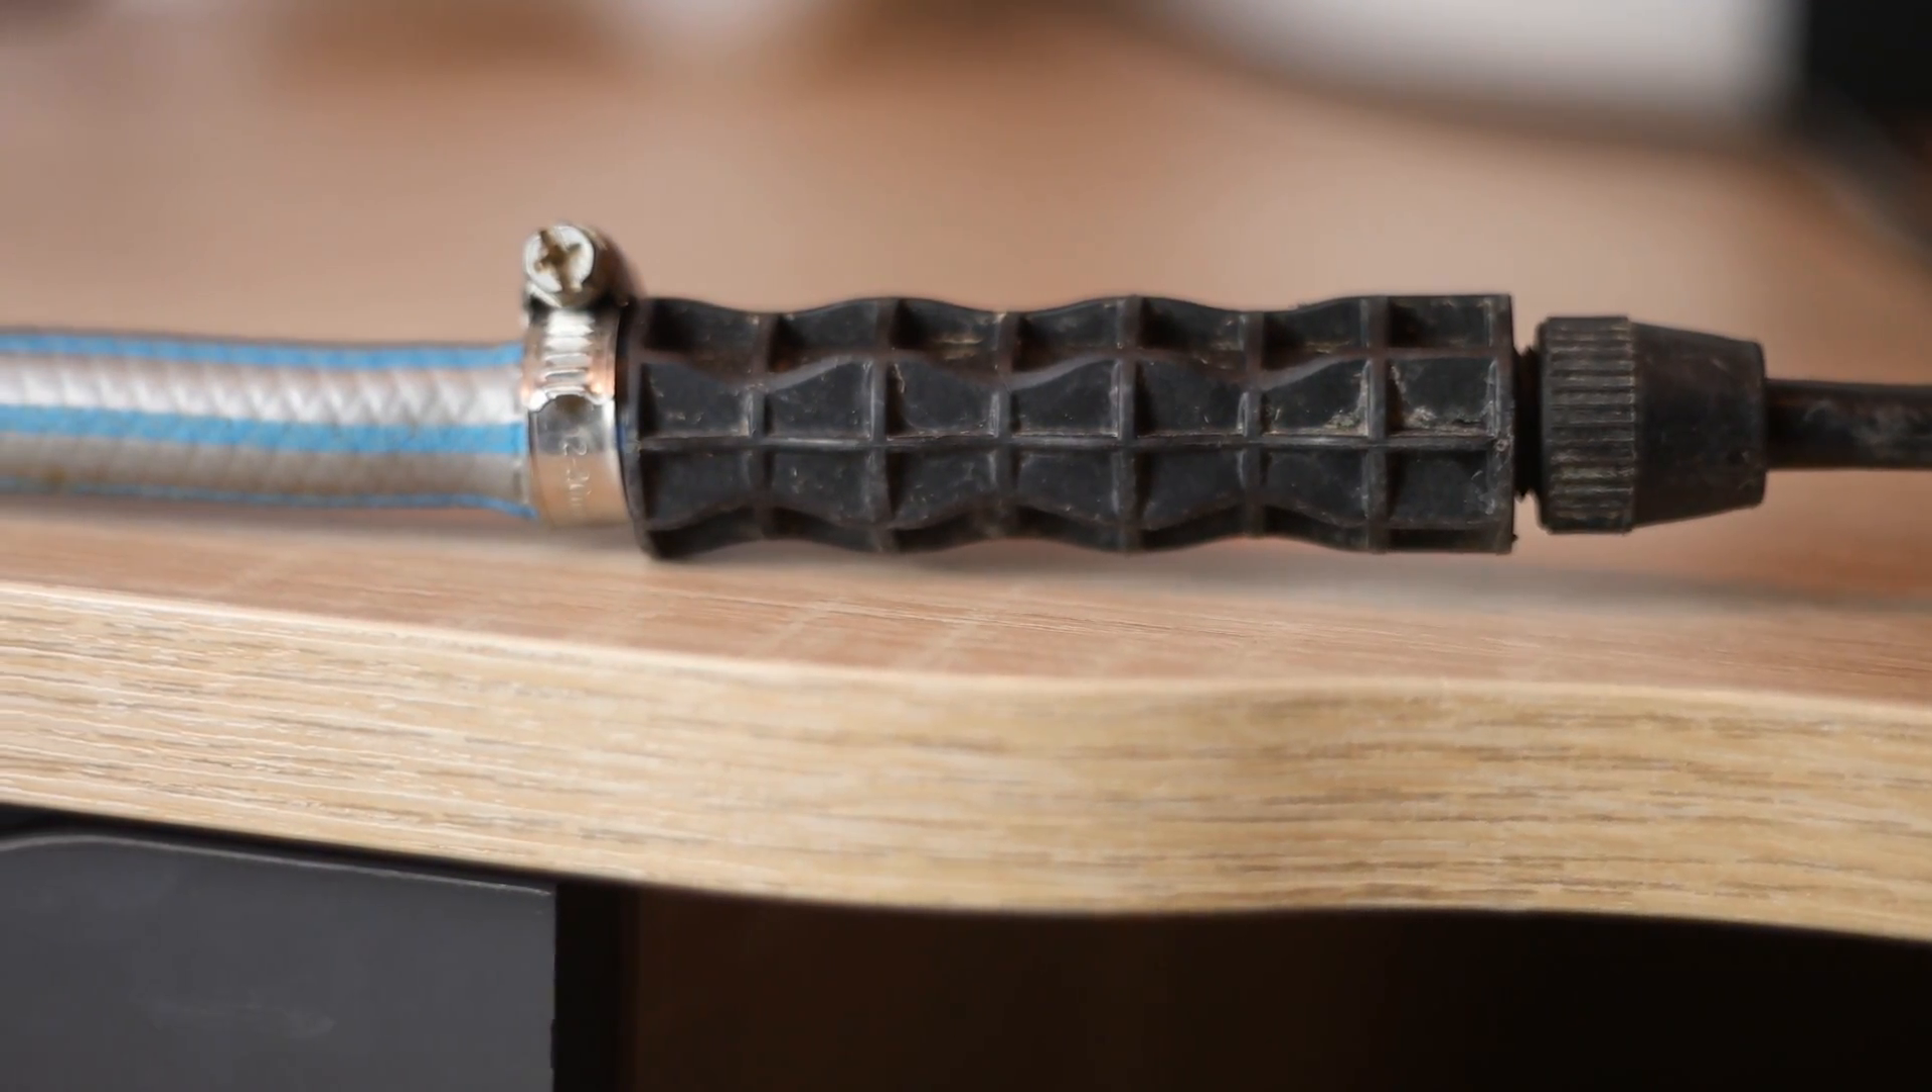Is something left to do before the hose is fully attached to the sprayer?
No.